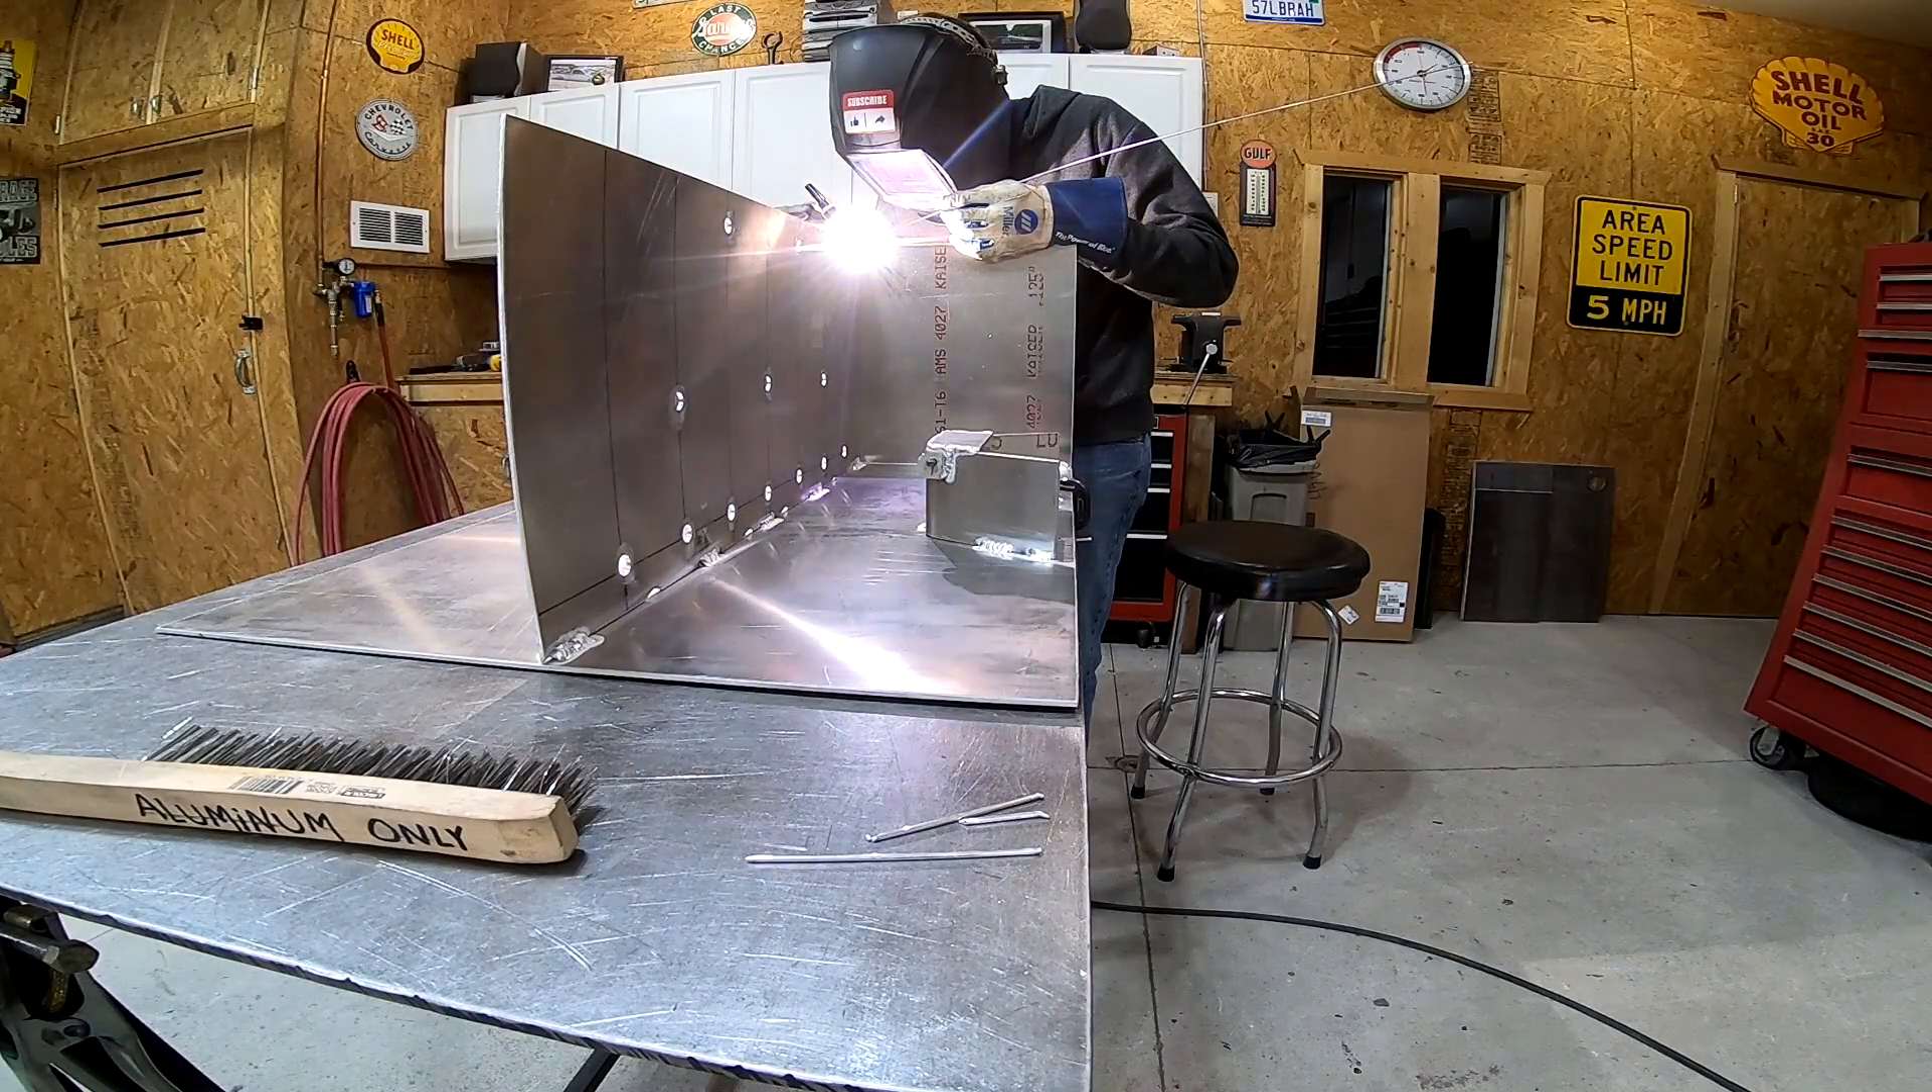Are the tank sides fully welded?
No.